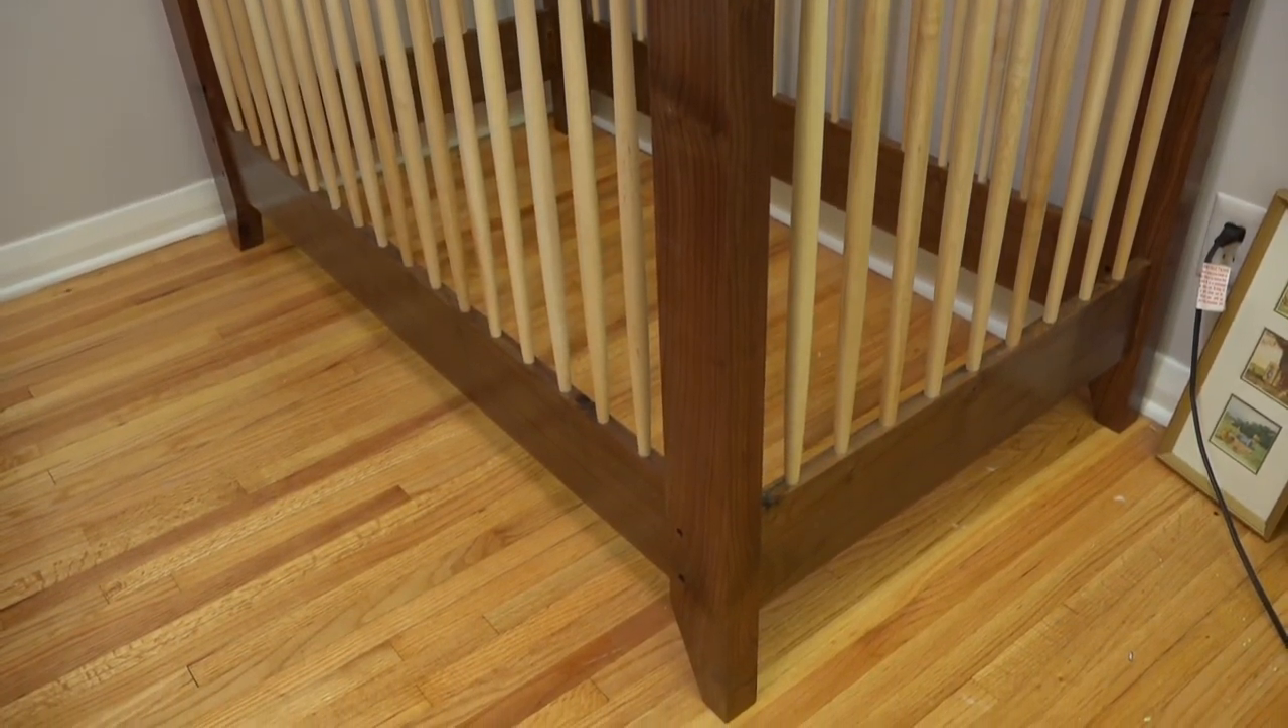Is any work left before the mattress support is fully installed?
Yes.